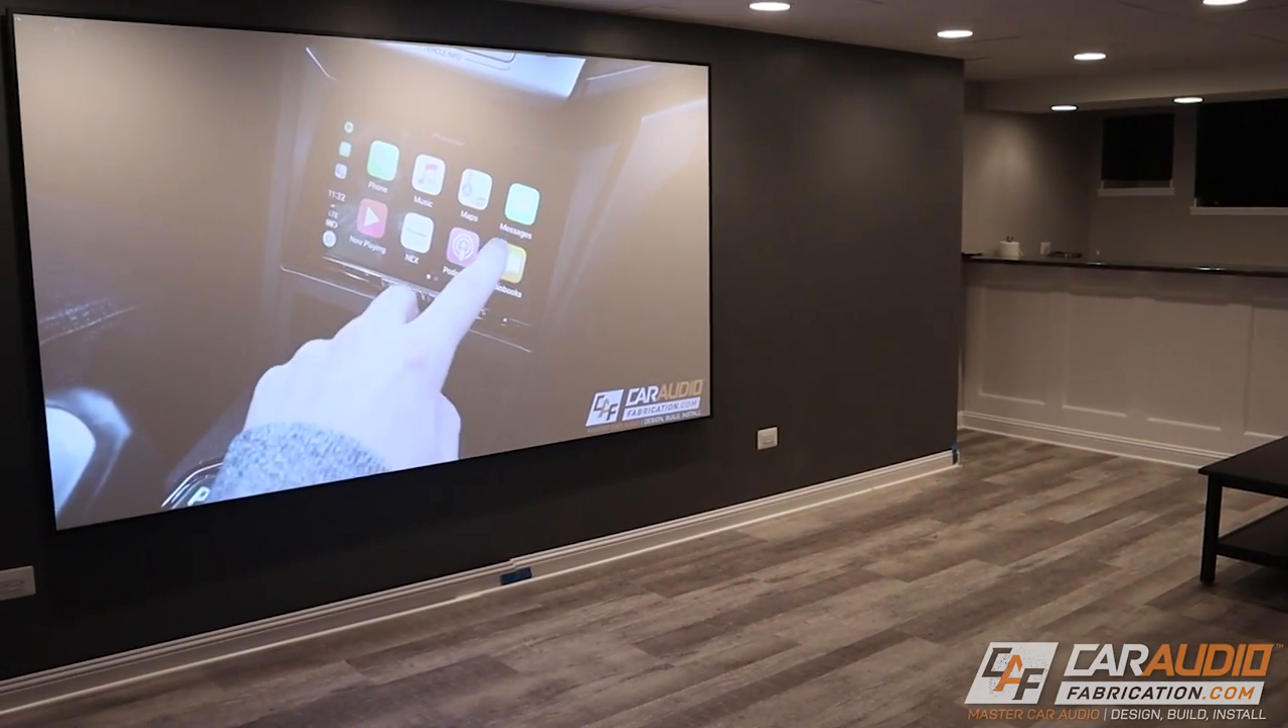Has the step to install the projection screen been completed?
Yes.